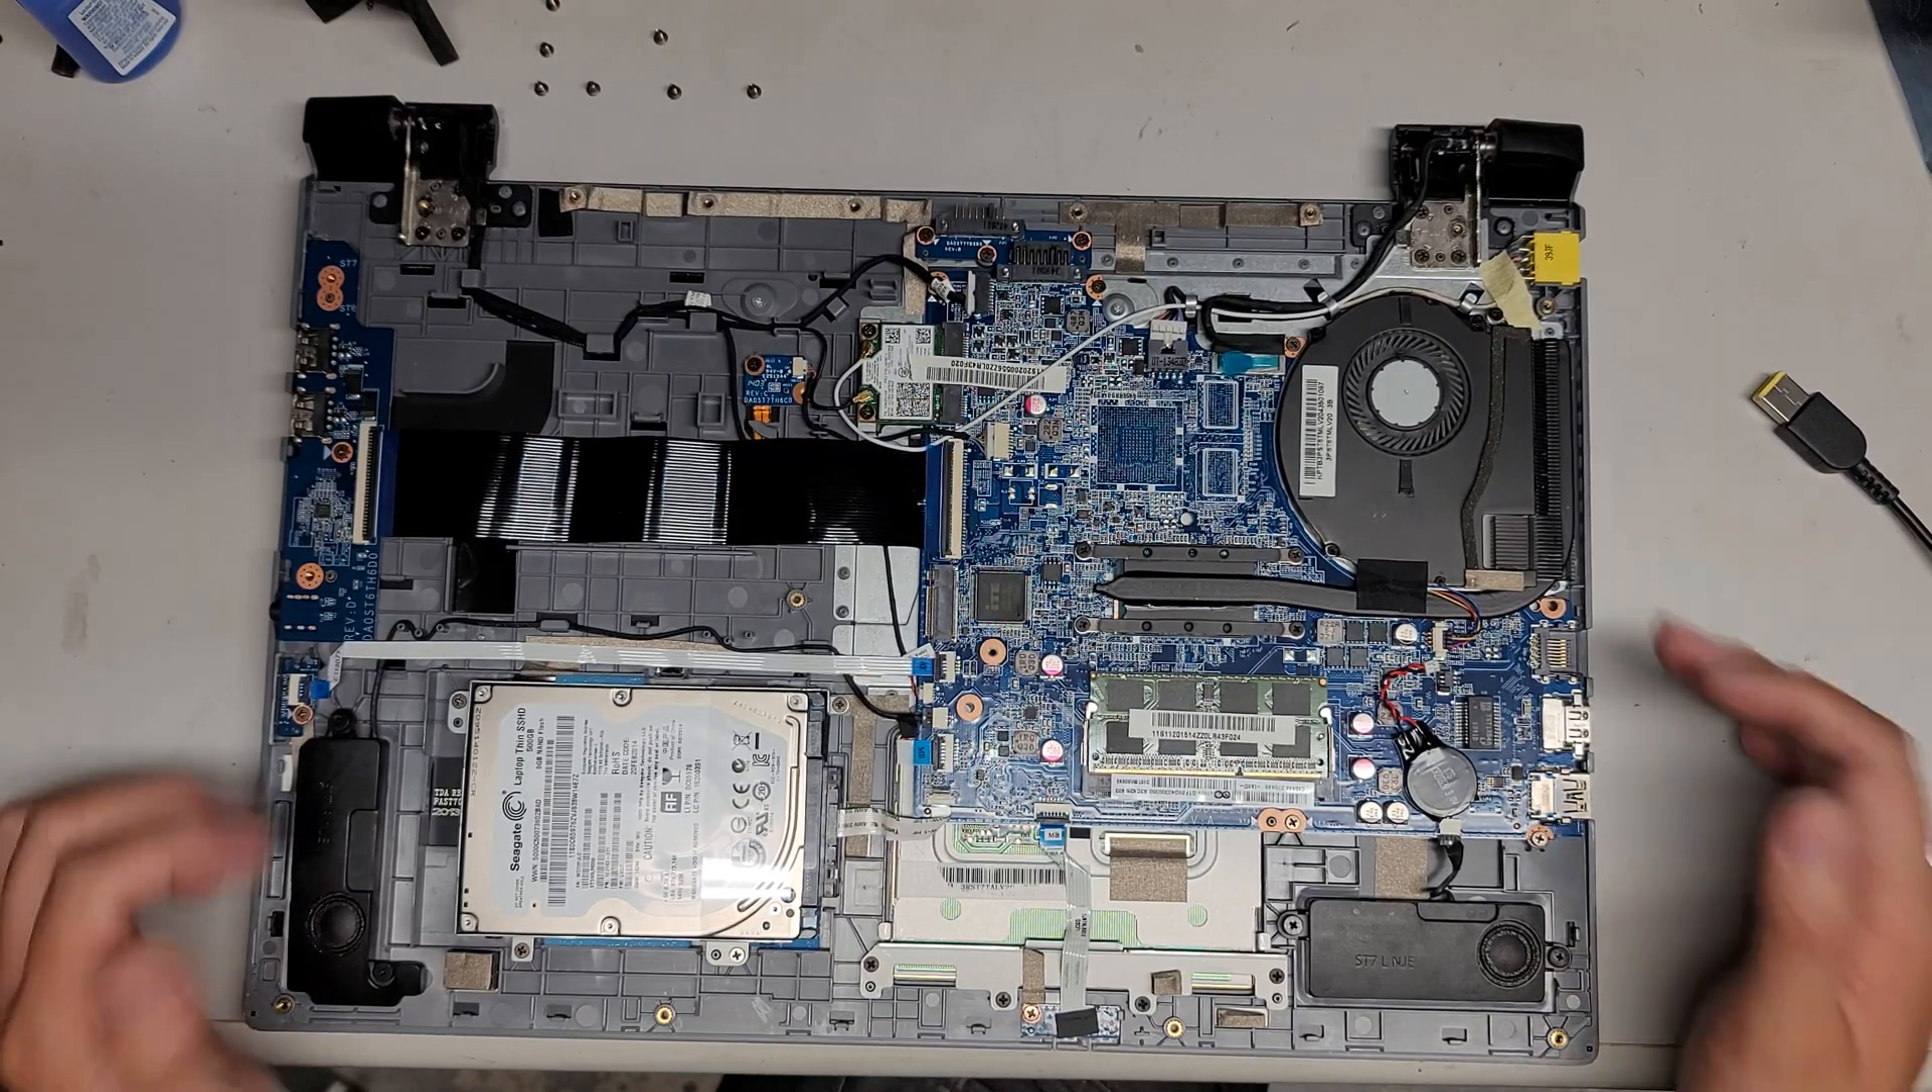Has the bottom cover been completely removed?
Yes.